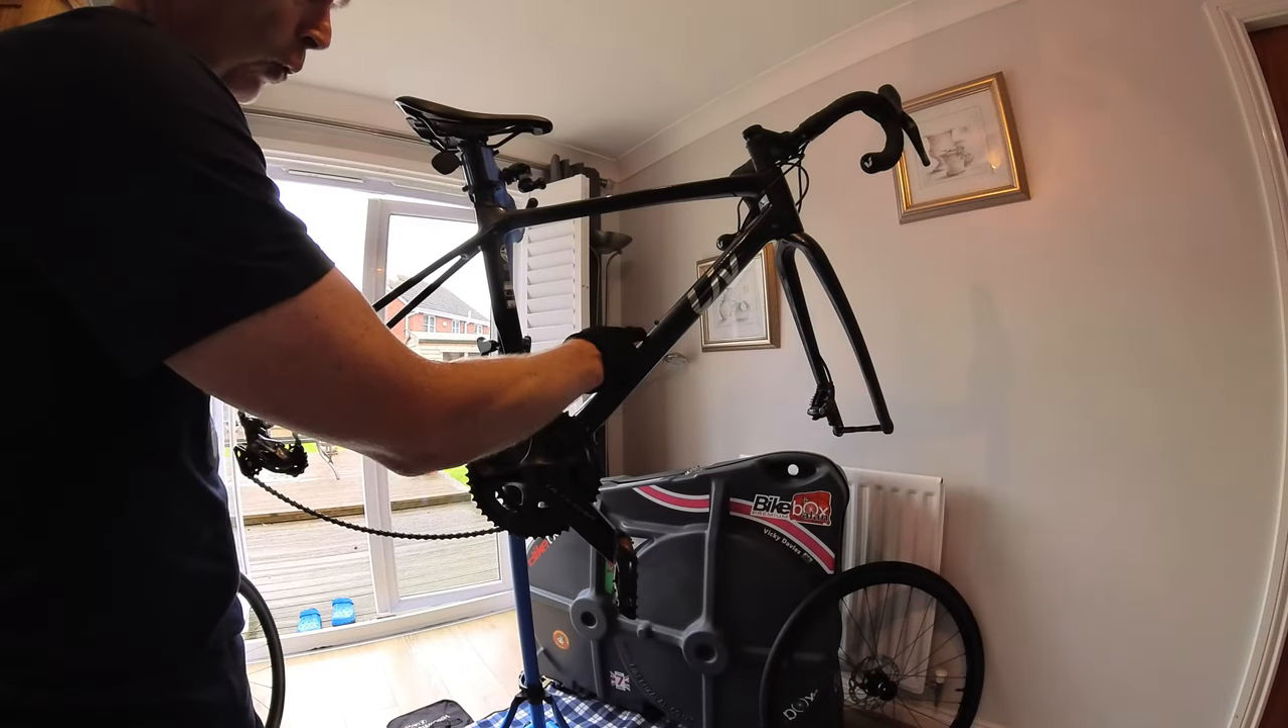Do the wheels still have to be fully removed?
No.